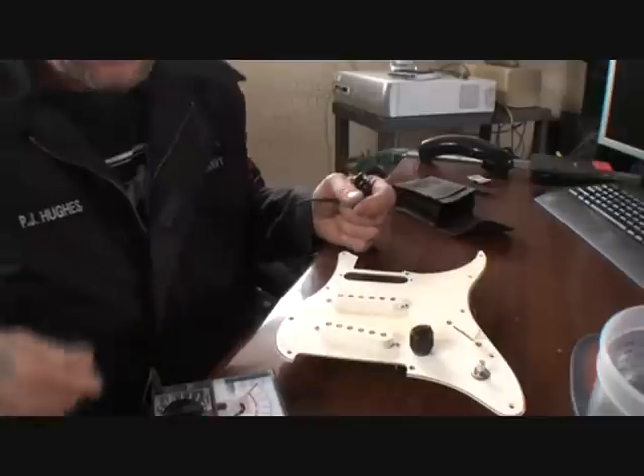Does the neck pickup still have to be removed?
No.